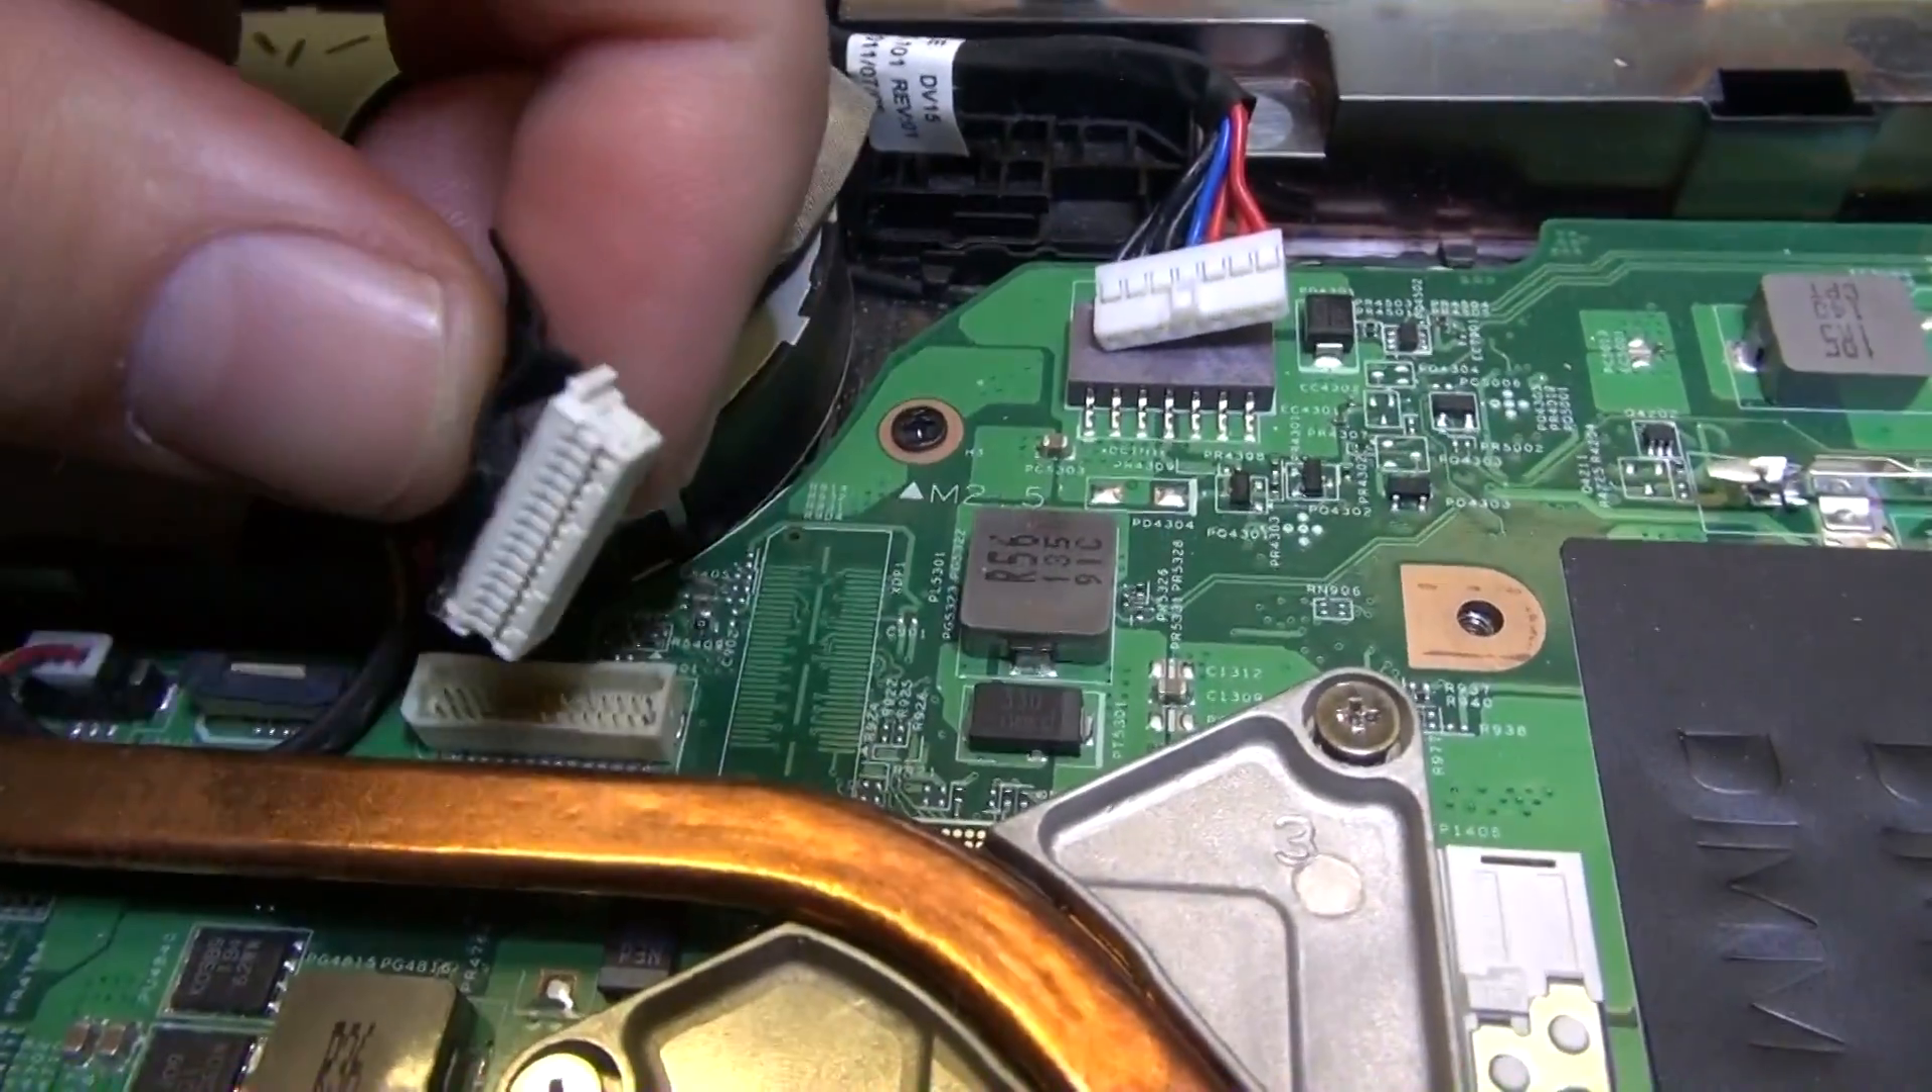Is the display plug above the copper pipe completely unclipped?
Yes.